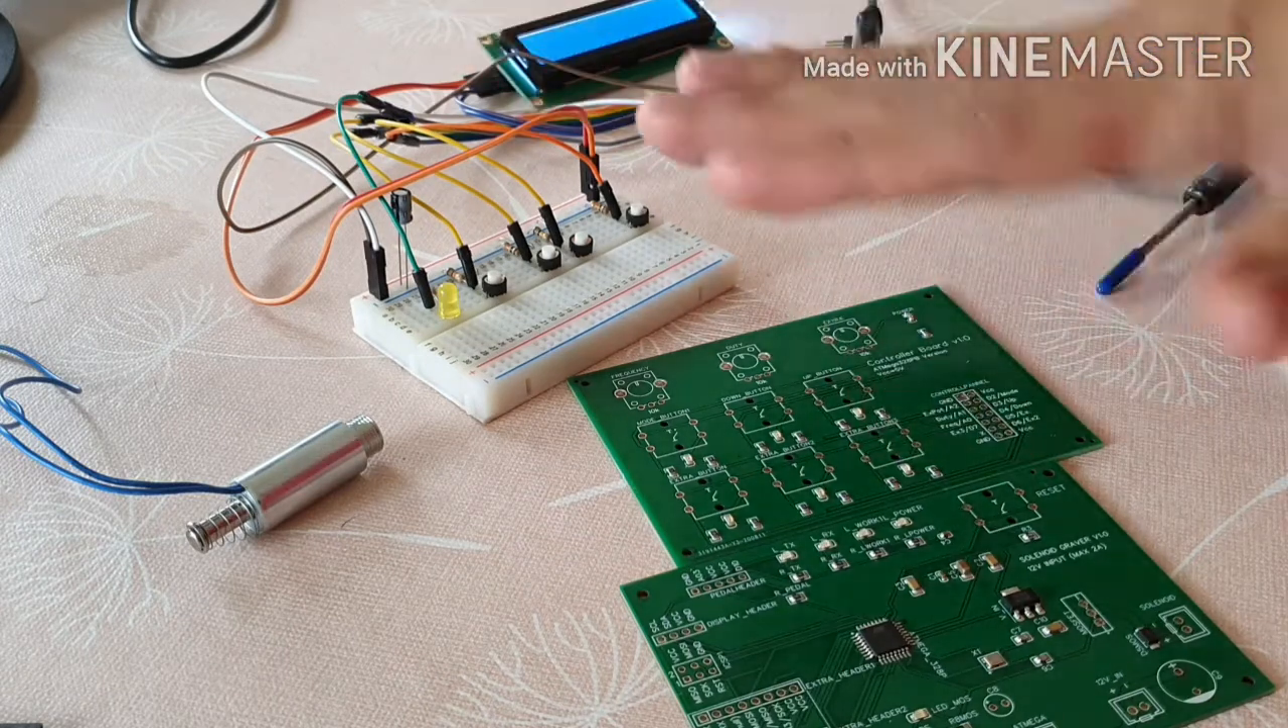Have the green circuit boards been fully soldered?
No.